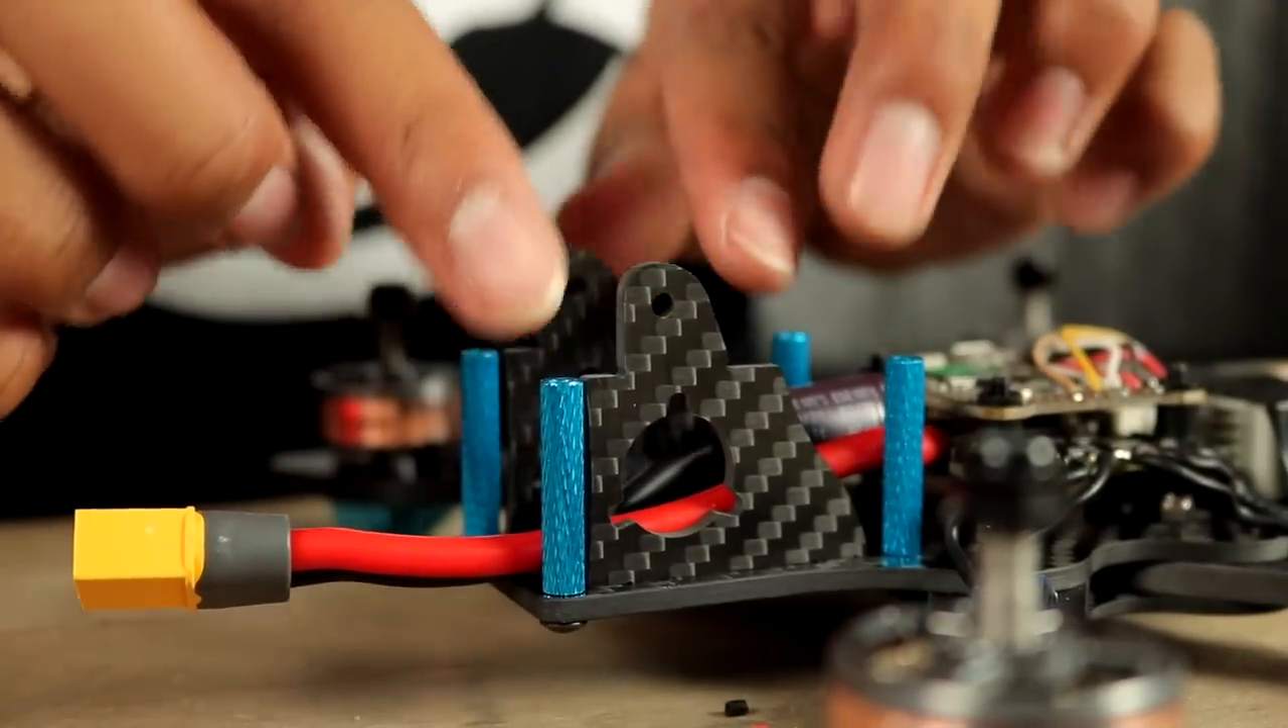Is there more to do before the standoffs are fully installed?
No.